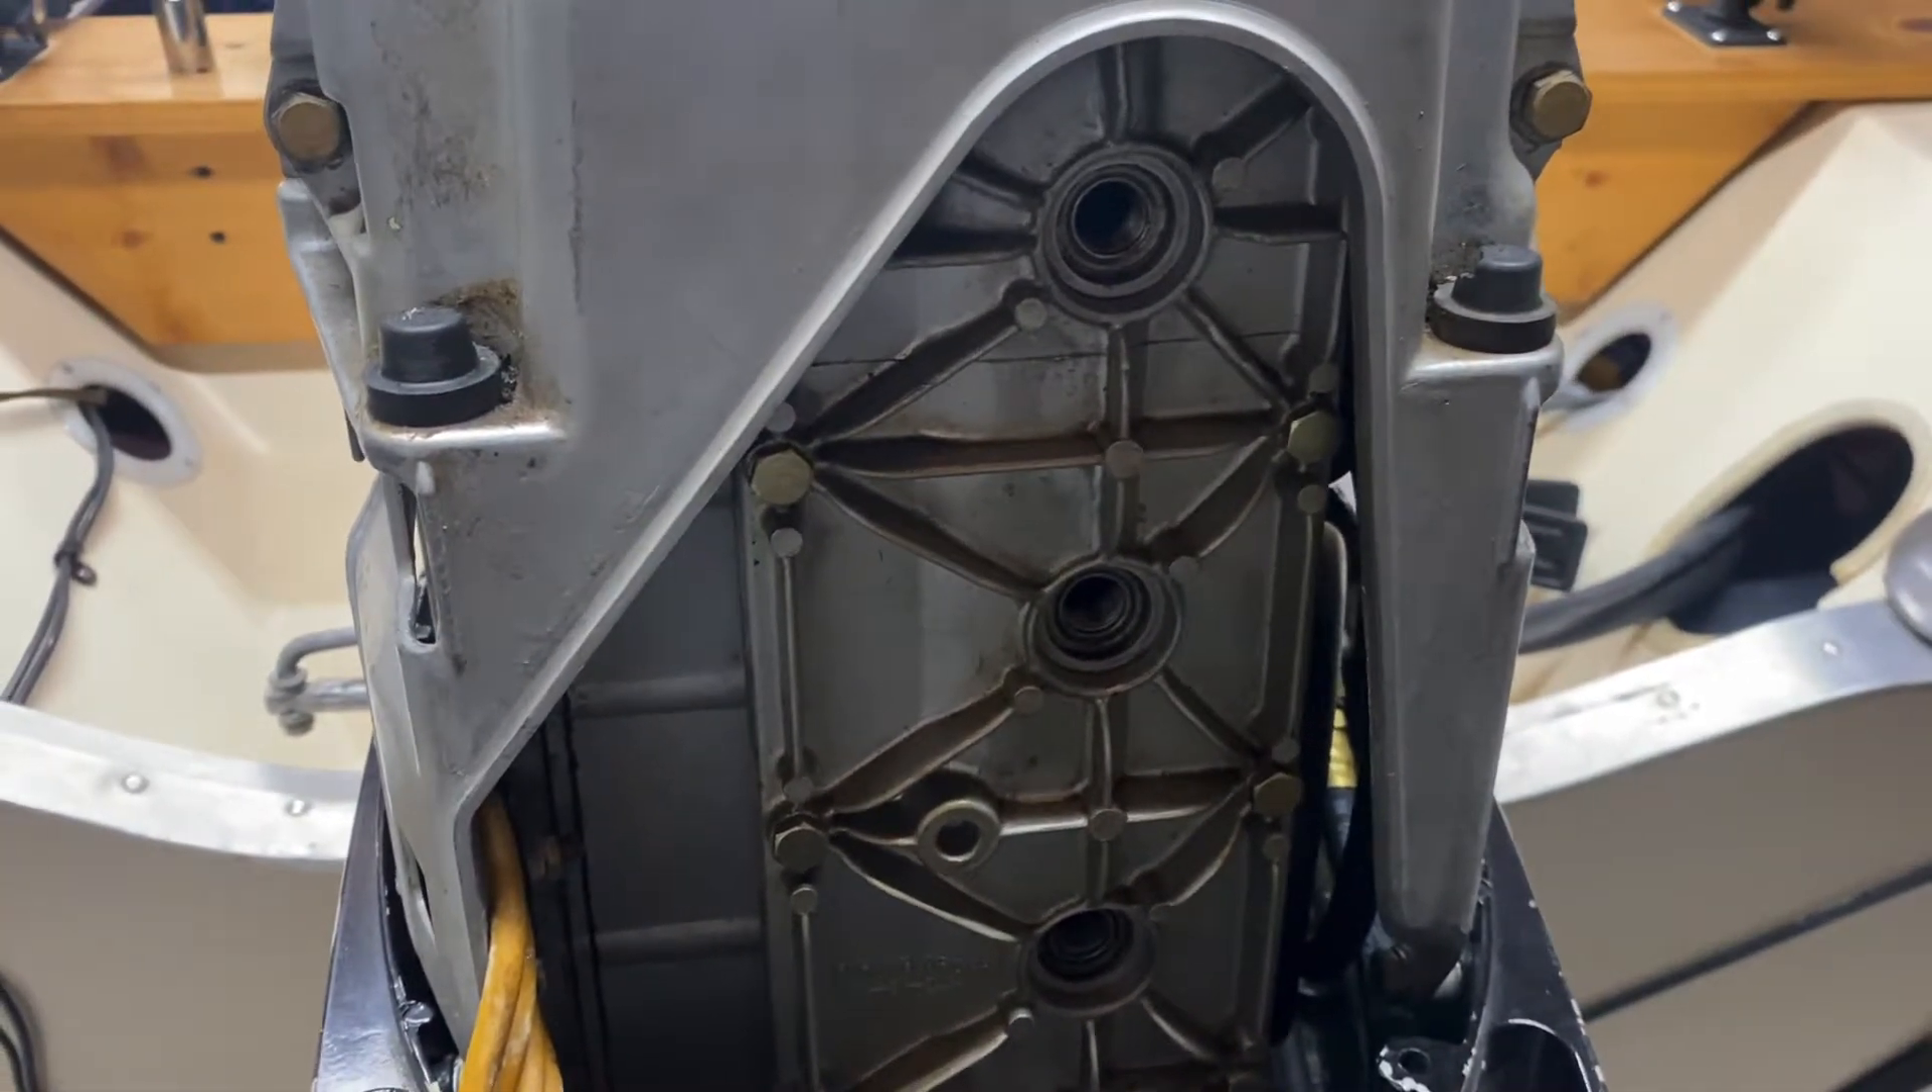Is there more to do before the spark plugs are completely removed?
No.